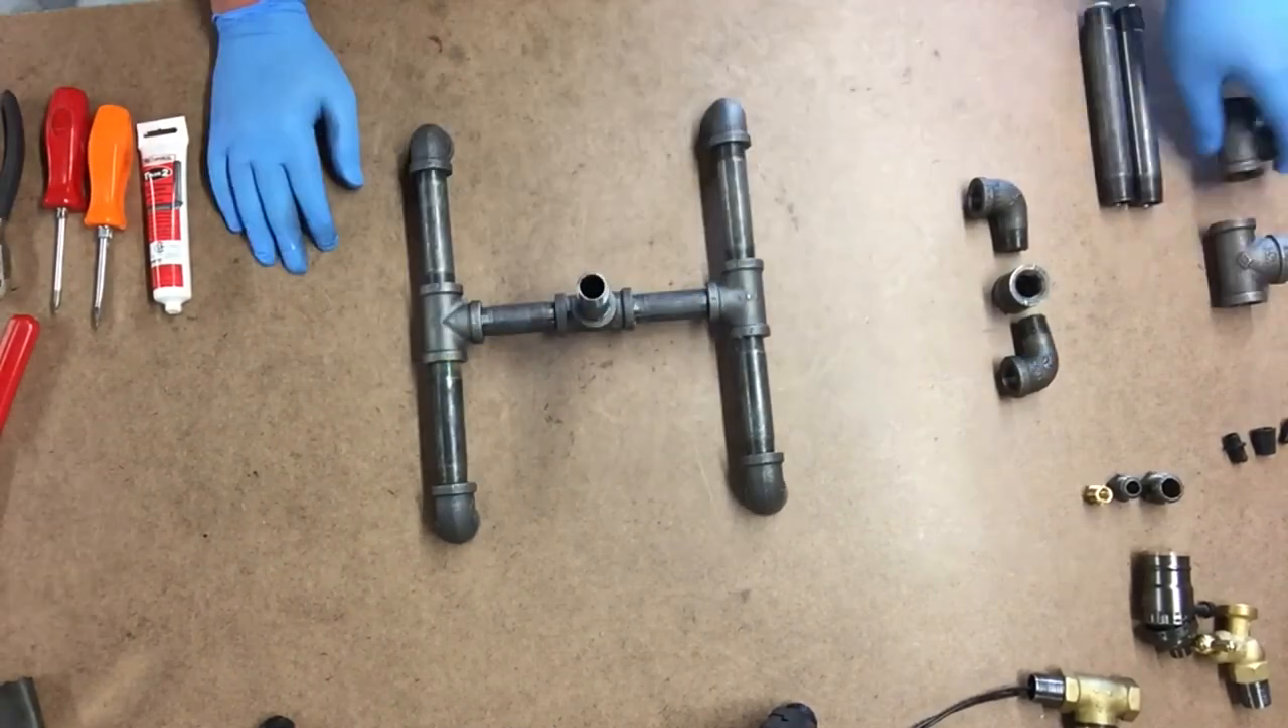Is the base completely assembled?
Yes.